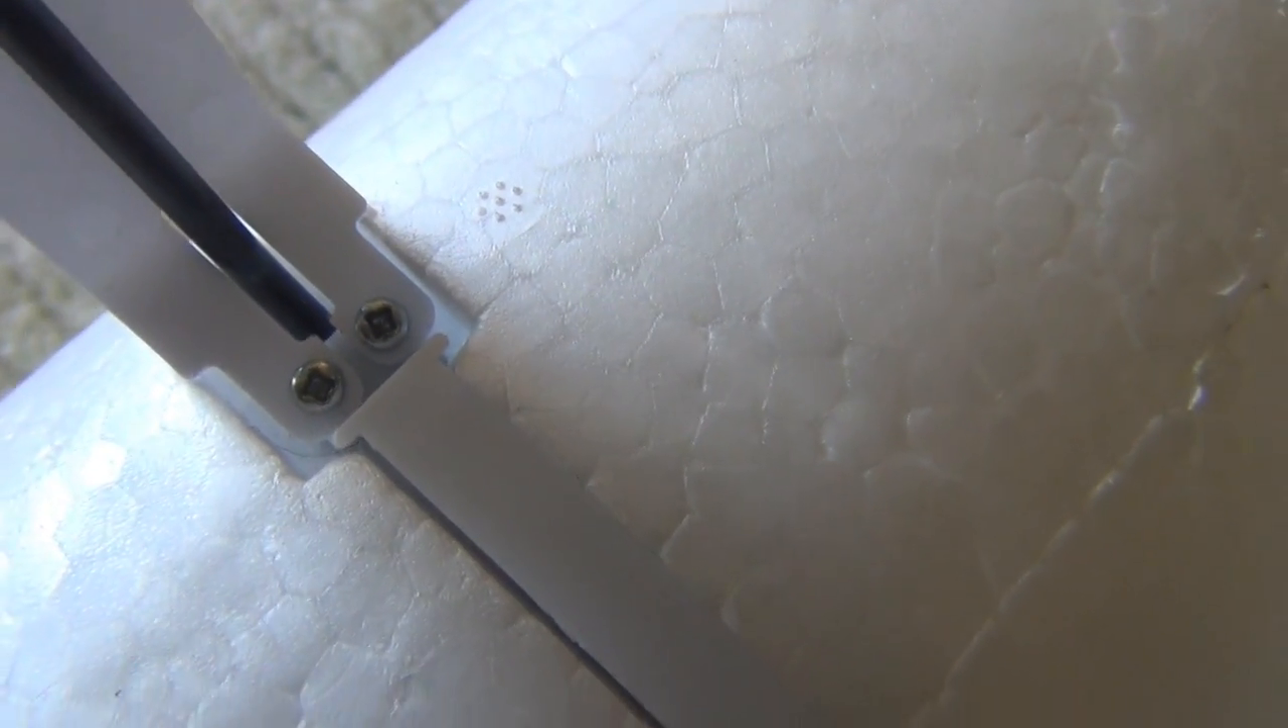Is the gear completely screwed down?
Yes.